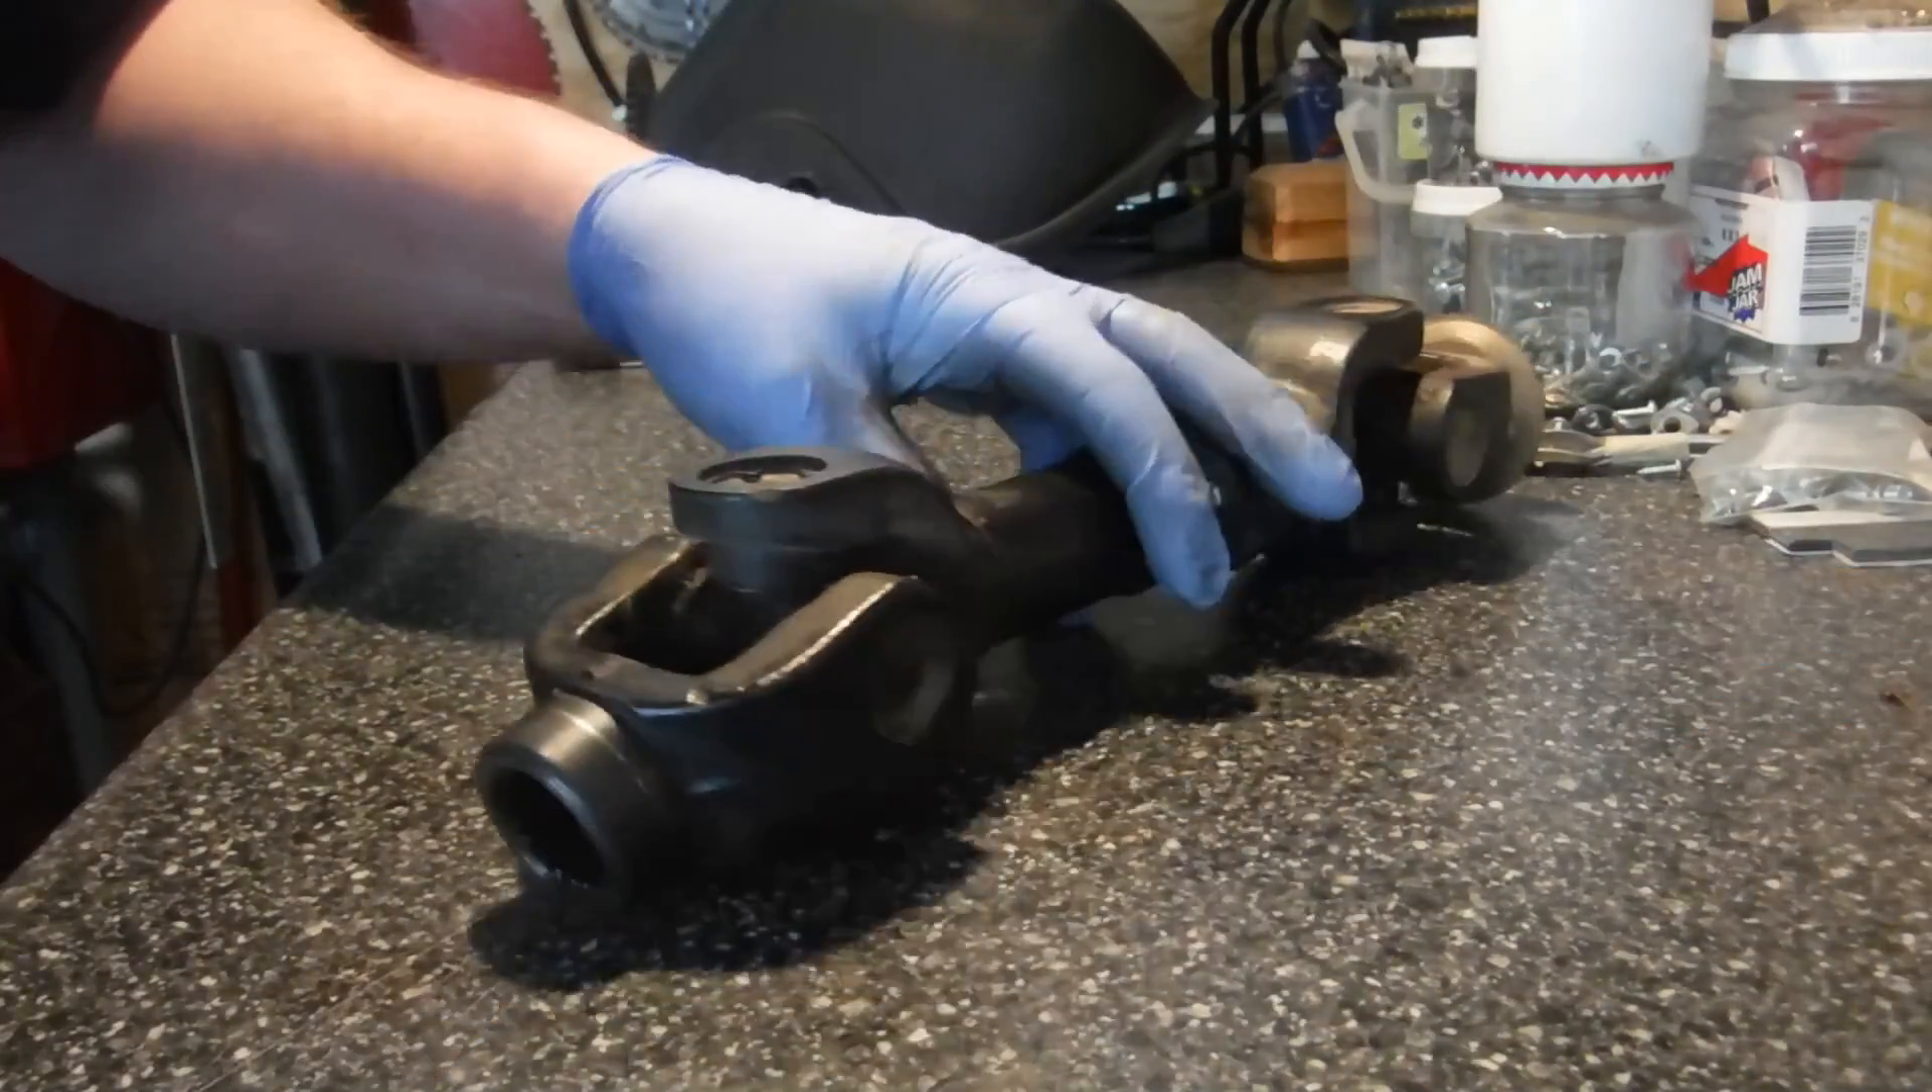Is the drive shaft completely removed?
Yes.